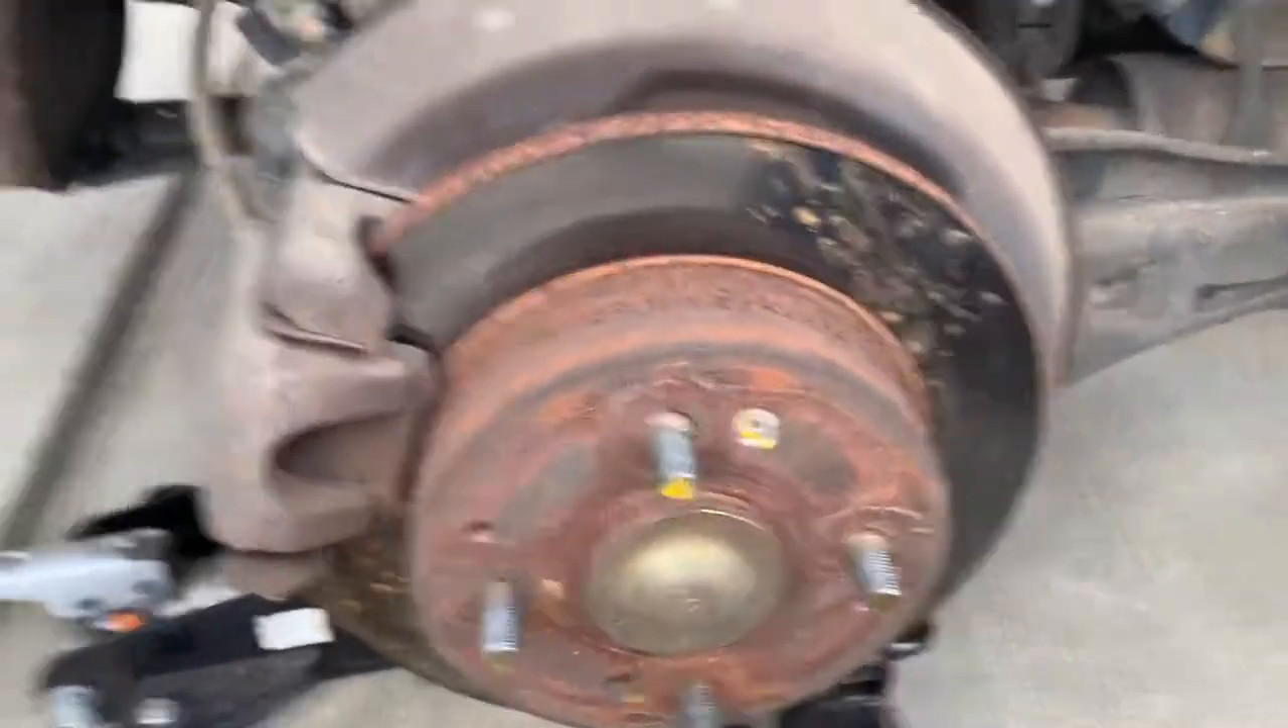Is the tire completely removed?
Yes.